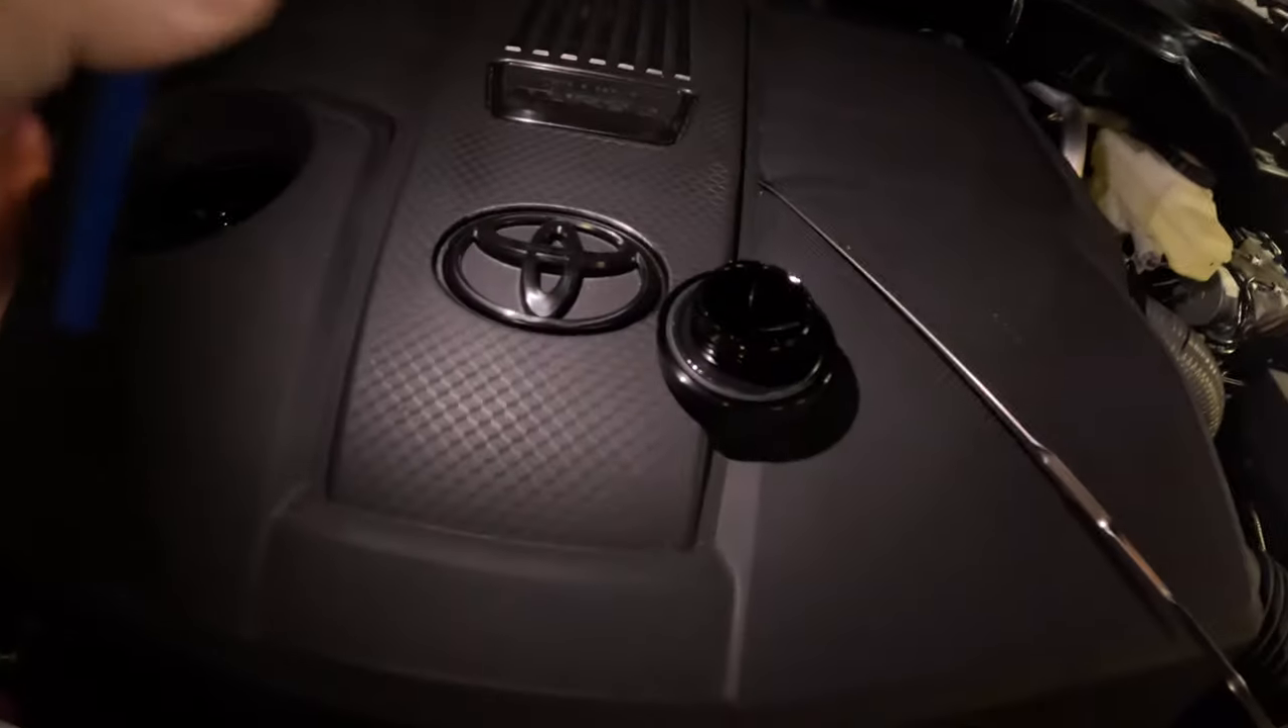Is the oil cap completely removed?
Yes.